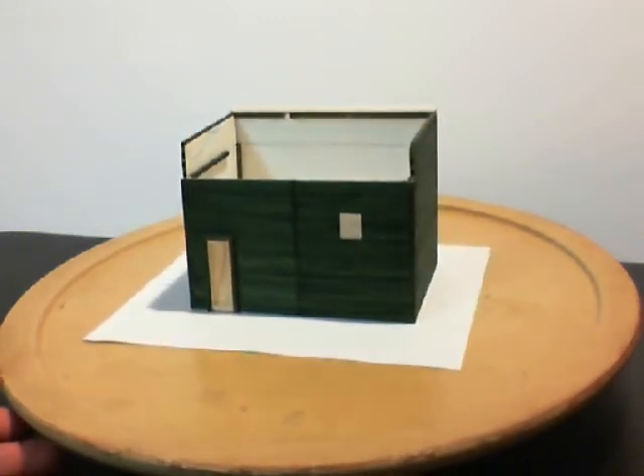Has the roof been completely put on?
No.